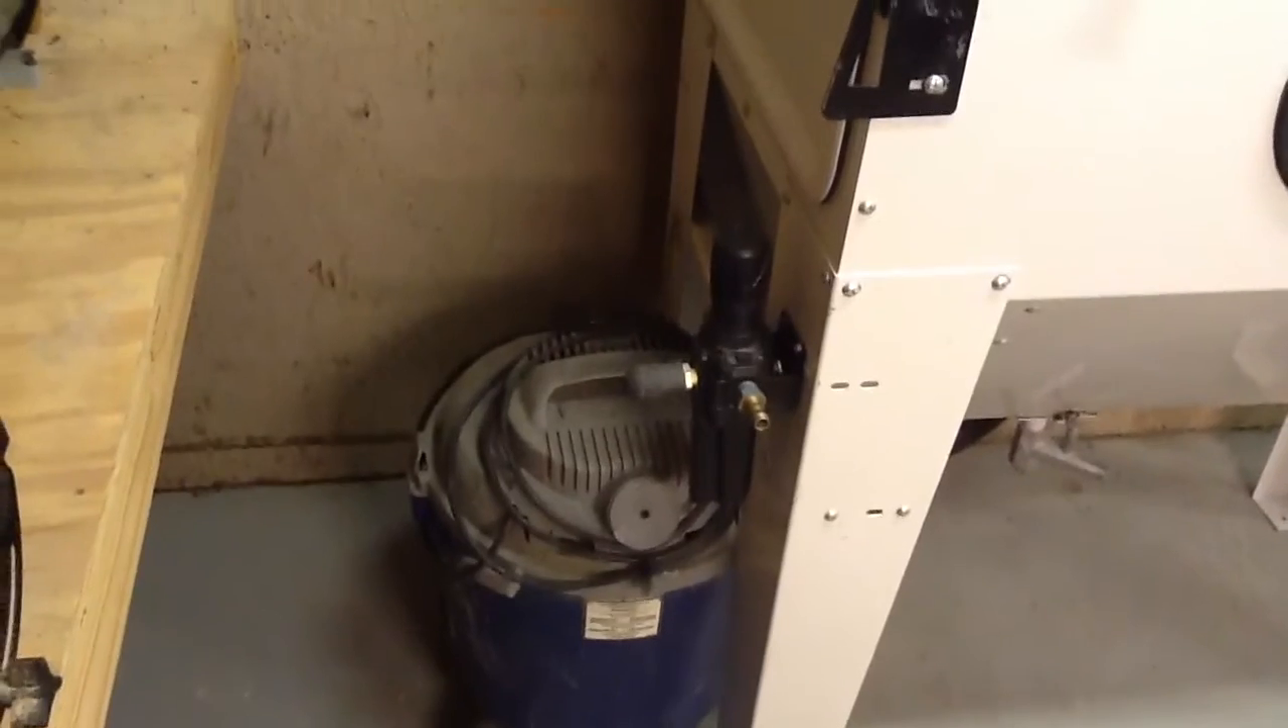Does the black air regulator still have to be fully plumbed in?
Yes.